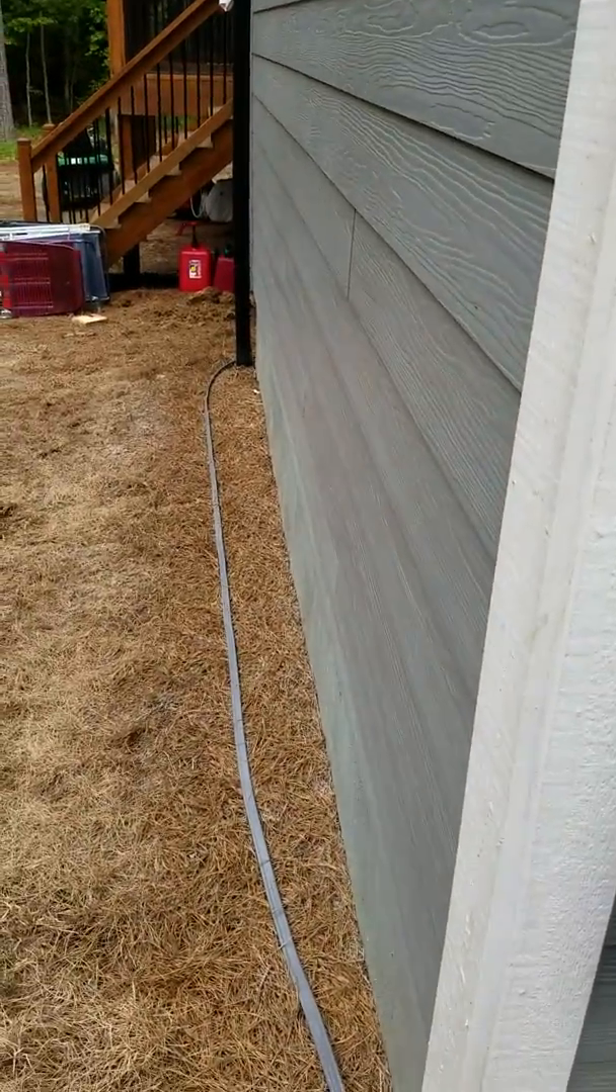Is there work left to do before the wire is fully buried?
Yes.